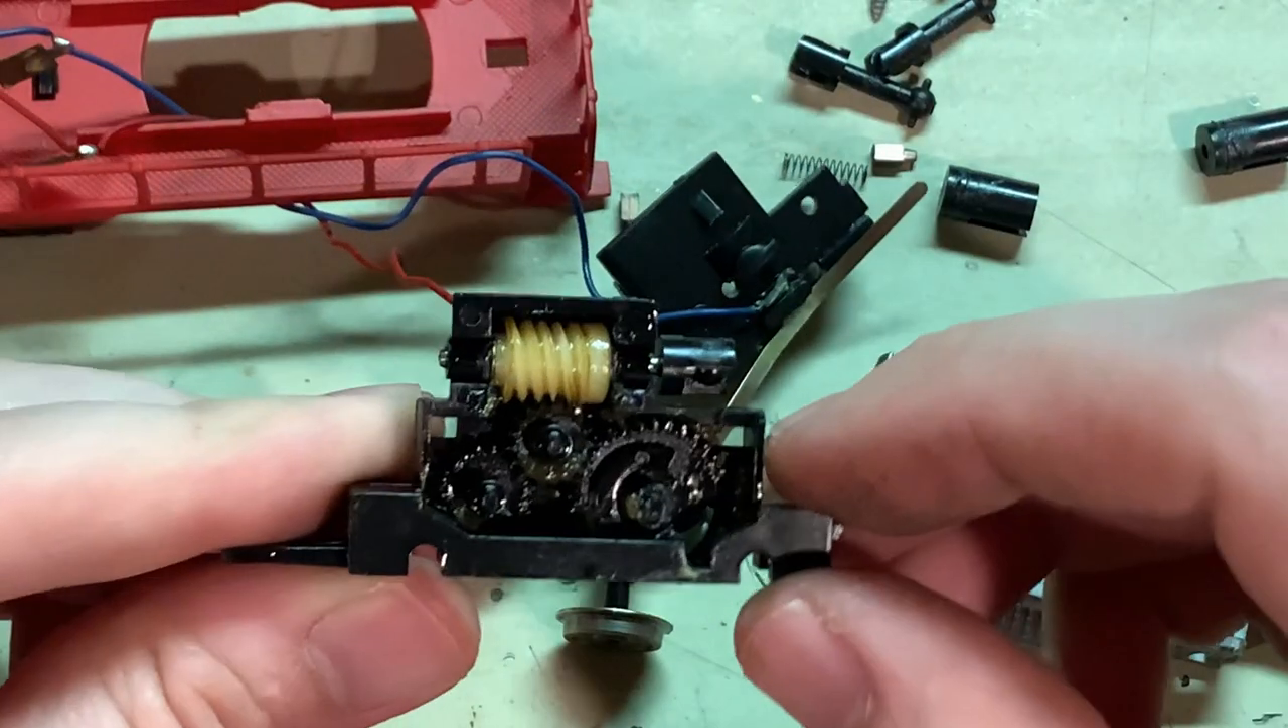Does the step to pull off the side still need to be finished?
No.